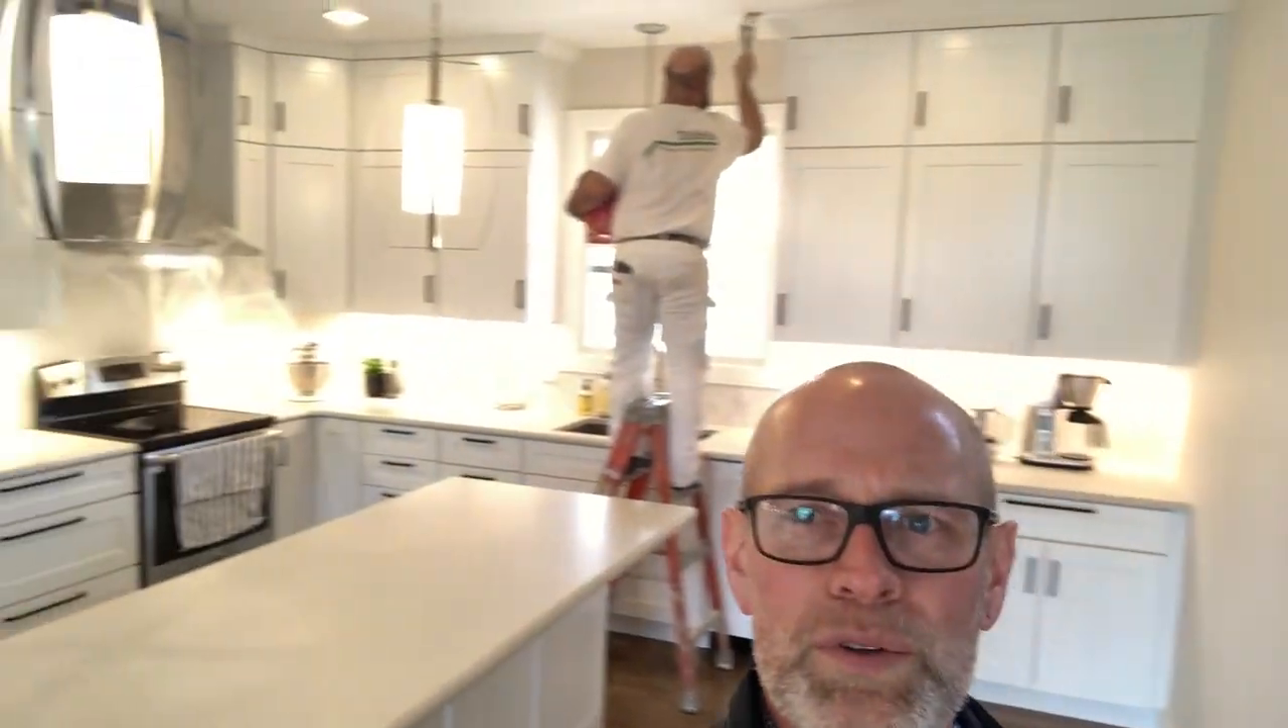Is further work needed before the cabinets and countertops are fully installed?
No.